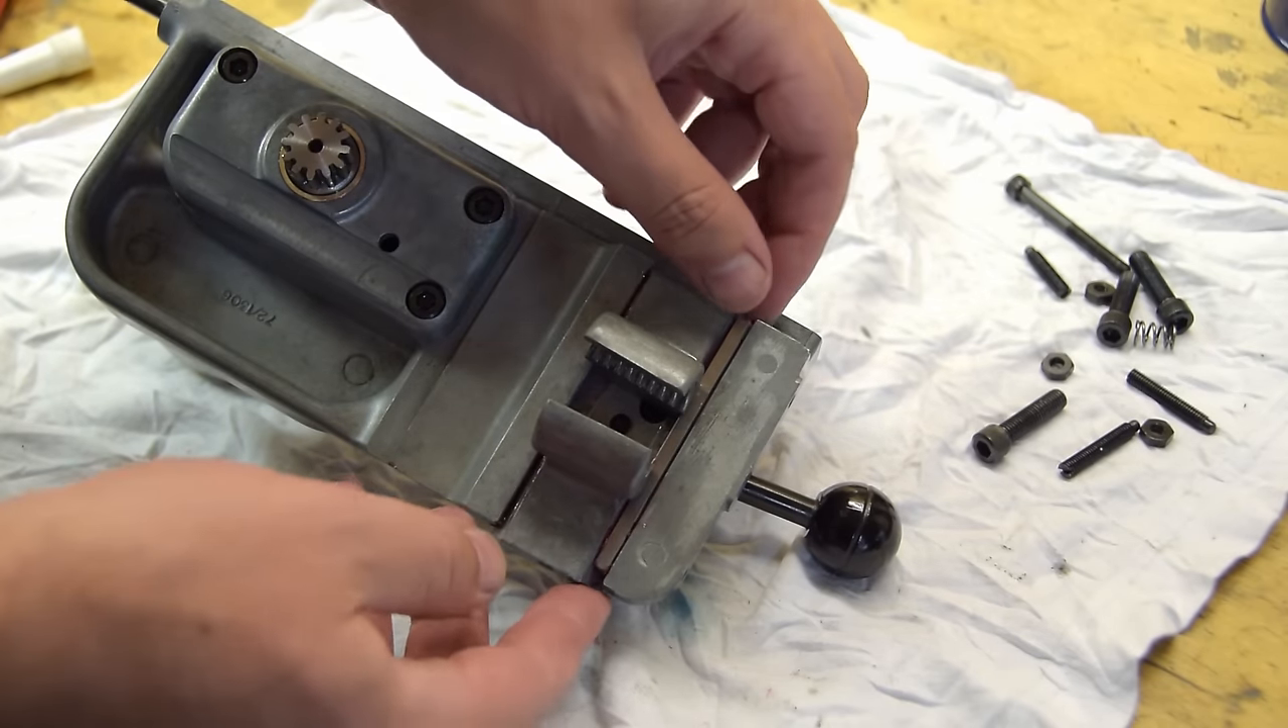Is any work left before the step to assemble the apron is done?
Yes.